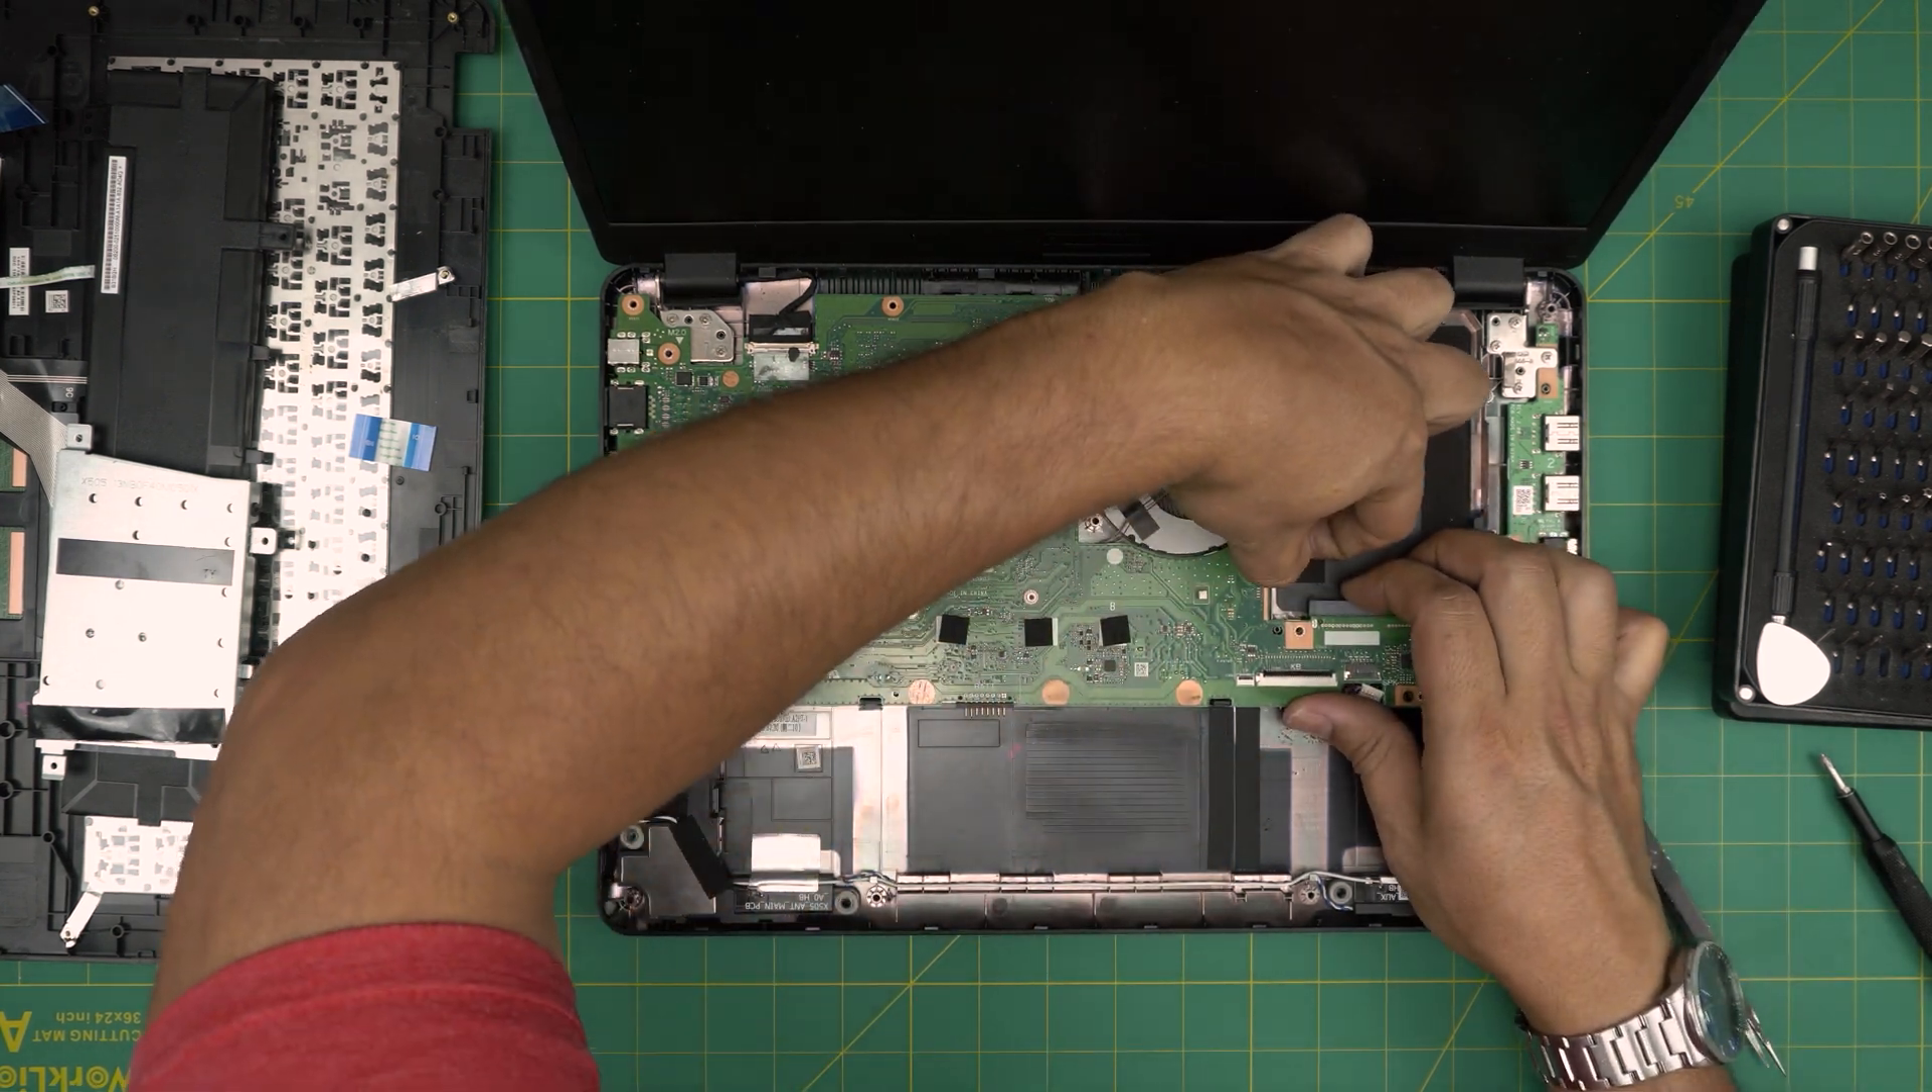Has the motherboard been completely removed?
No.